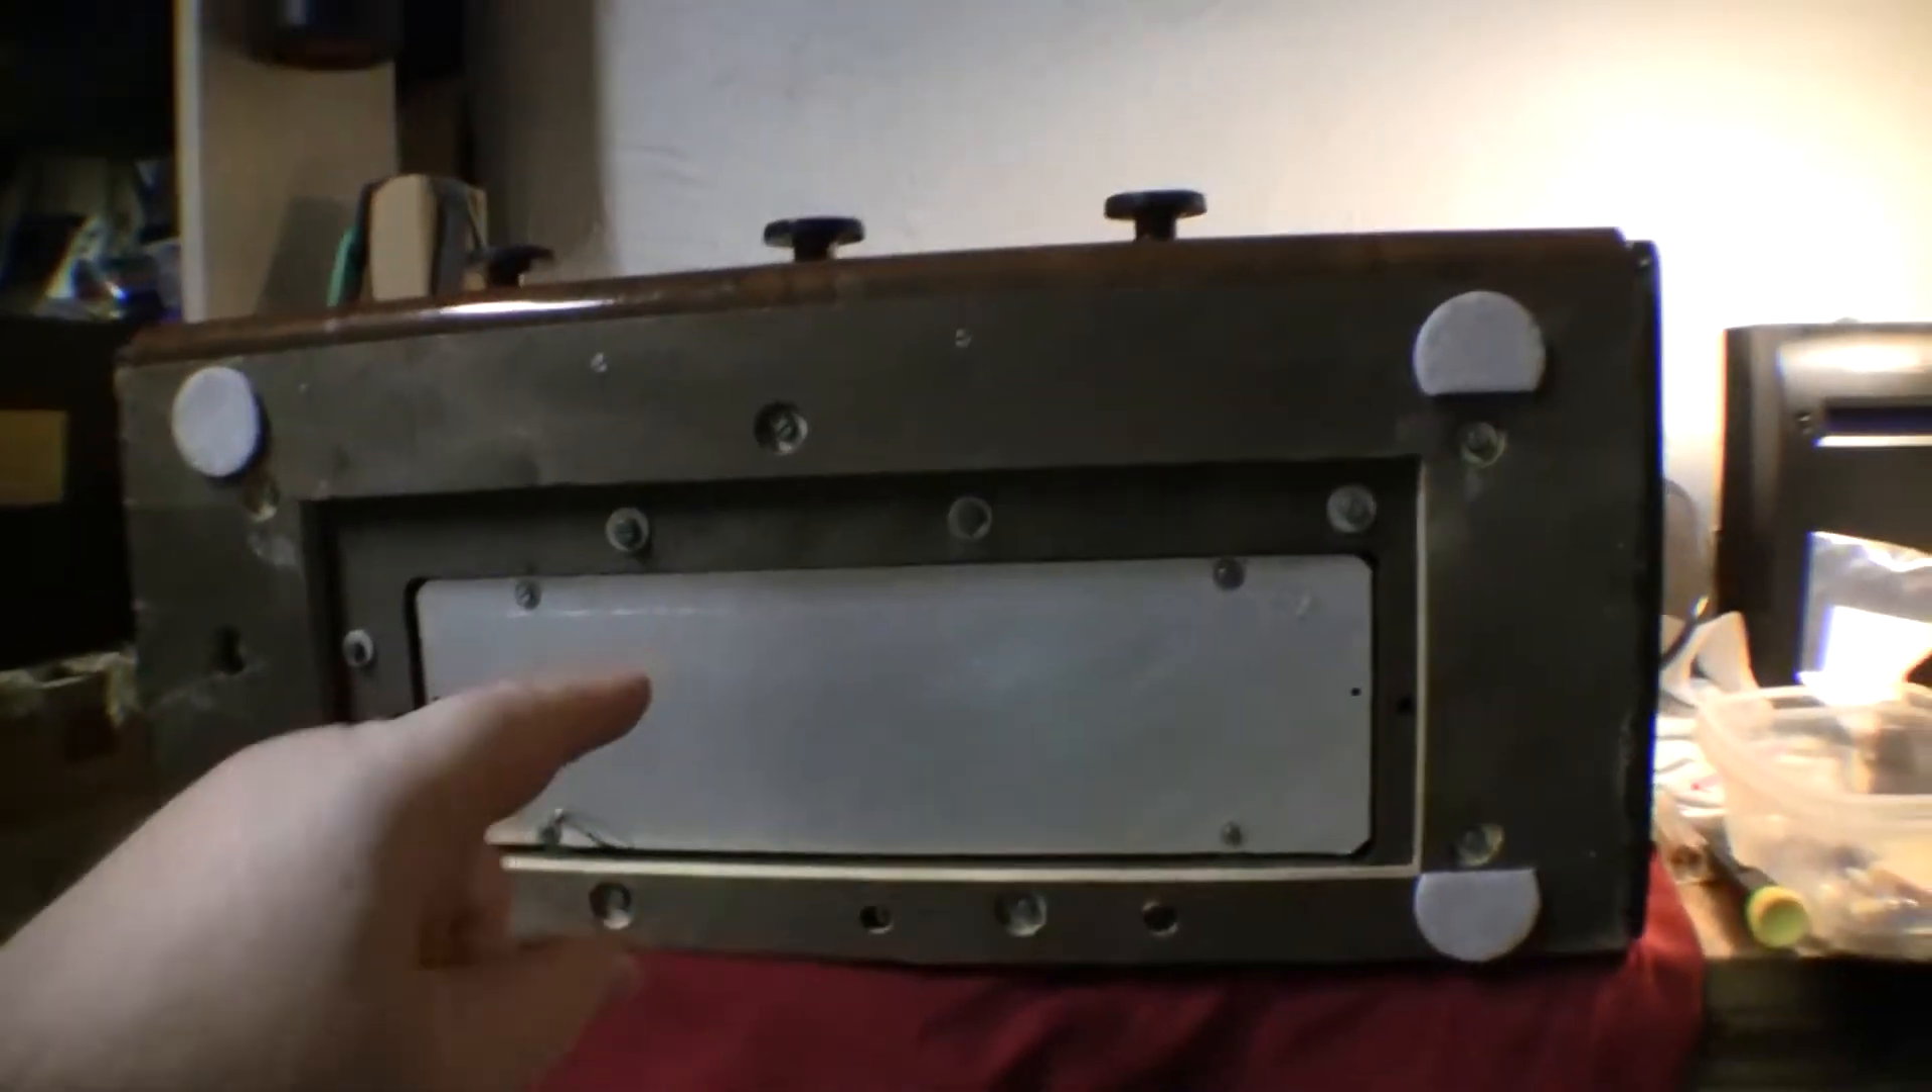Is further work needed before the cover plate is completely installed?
No.